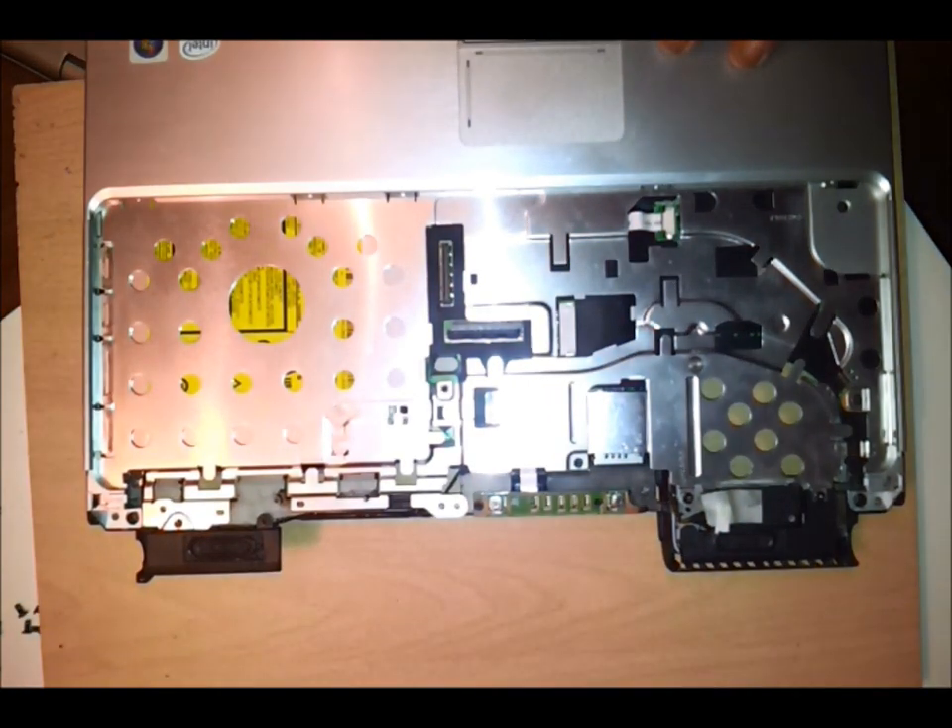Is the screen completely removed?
Yes.